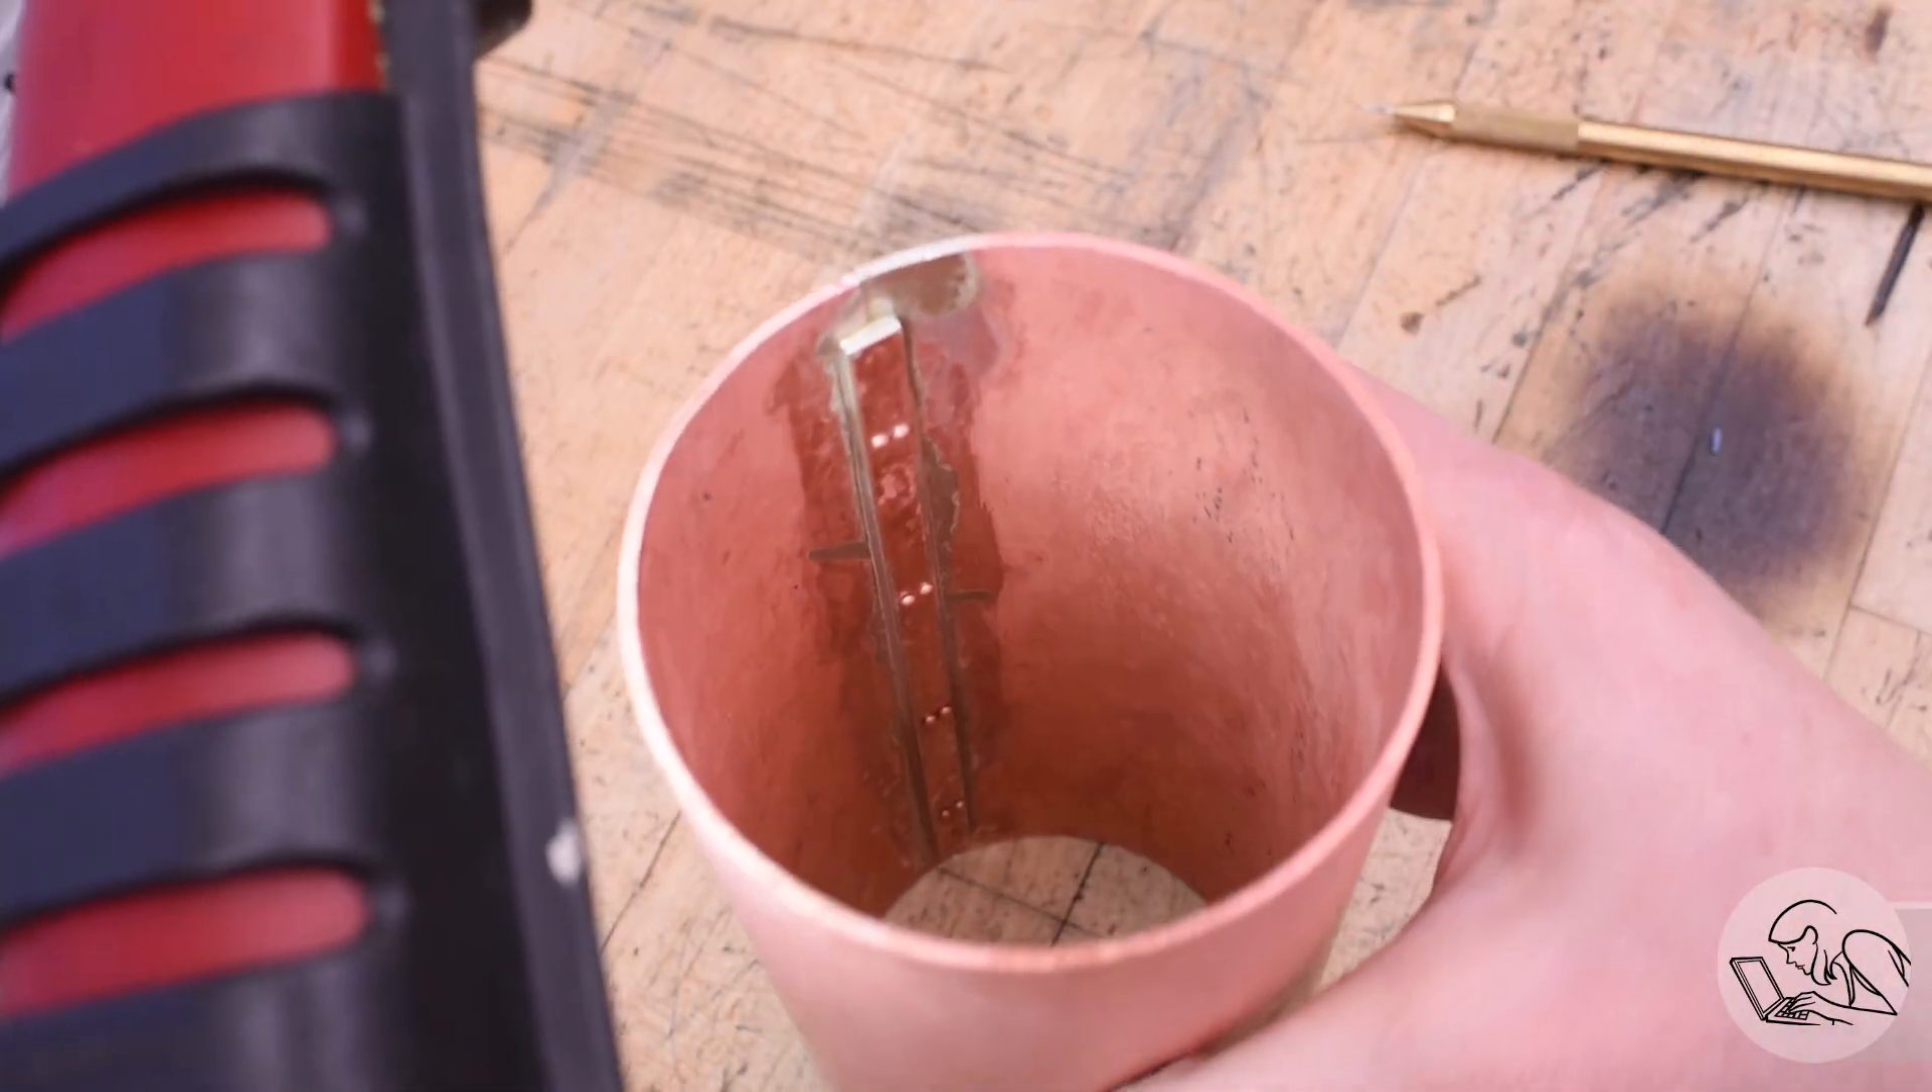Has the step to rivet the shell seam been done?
Yes.